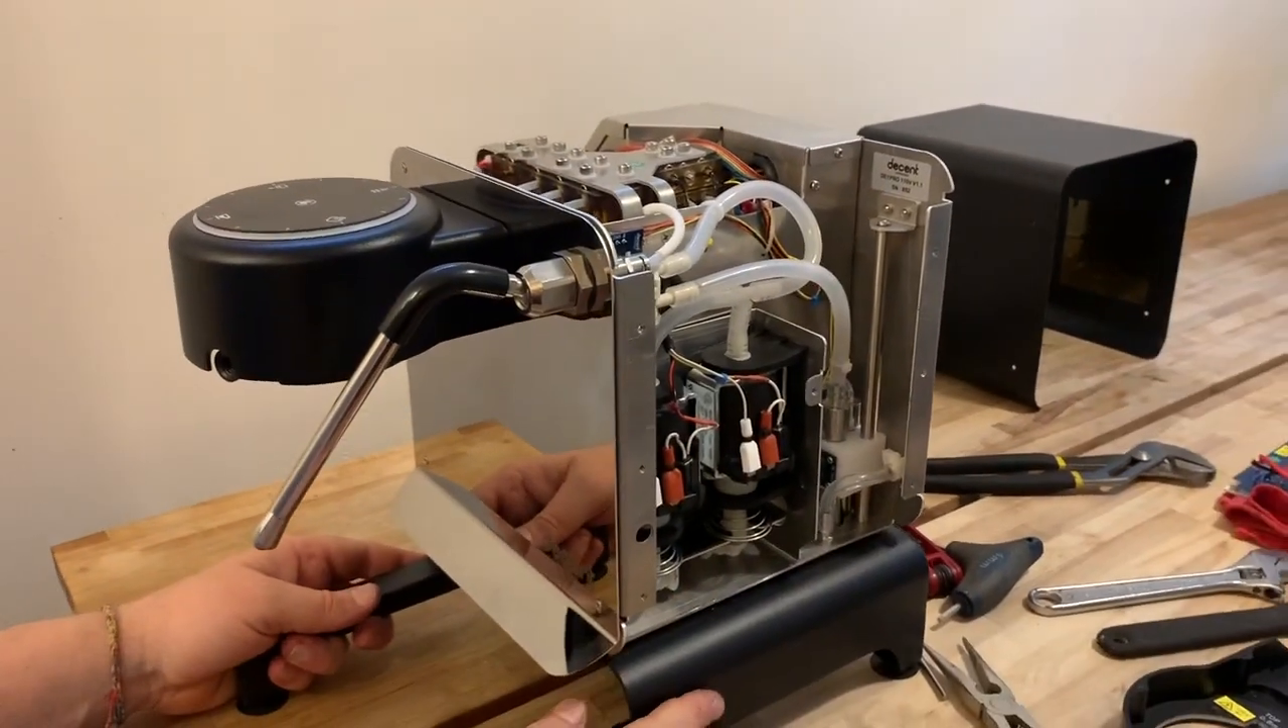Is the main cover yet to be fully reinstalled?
Yes.